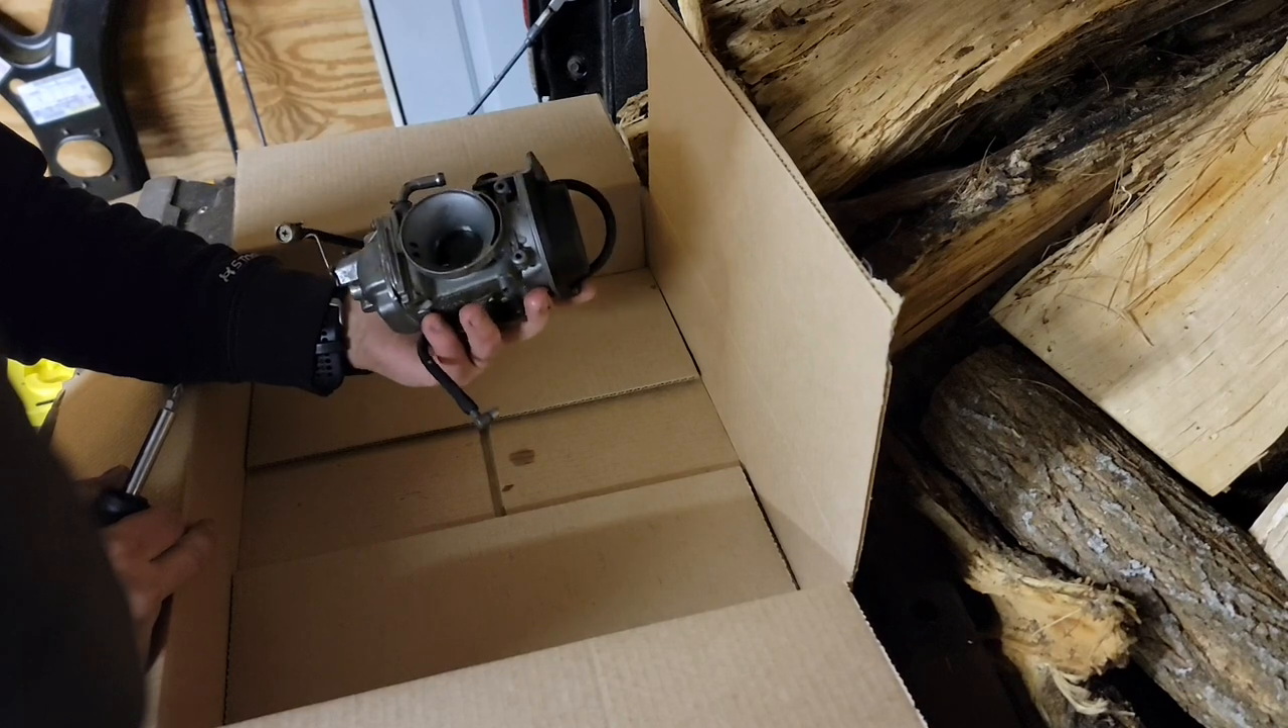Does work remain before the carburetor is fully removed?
No.